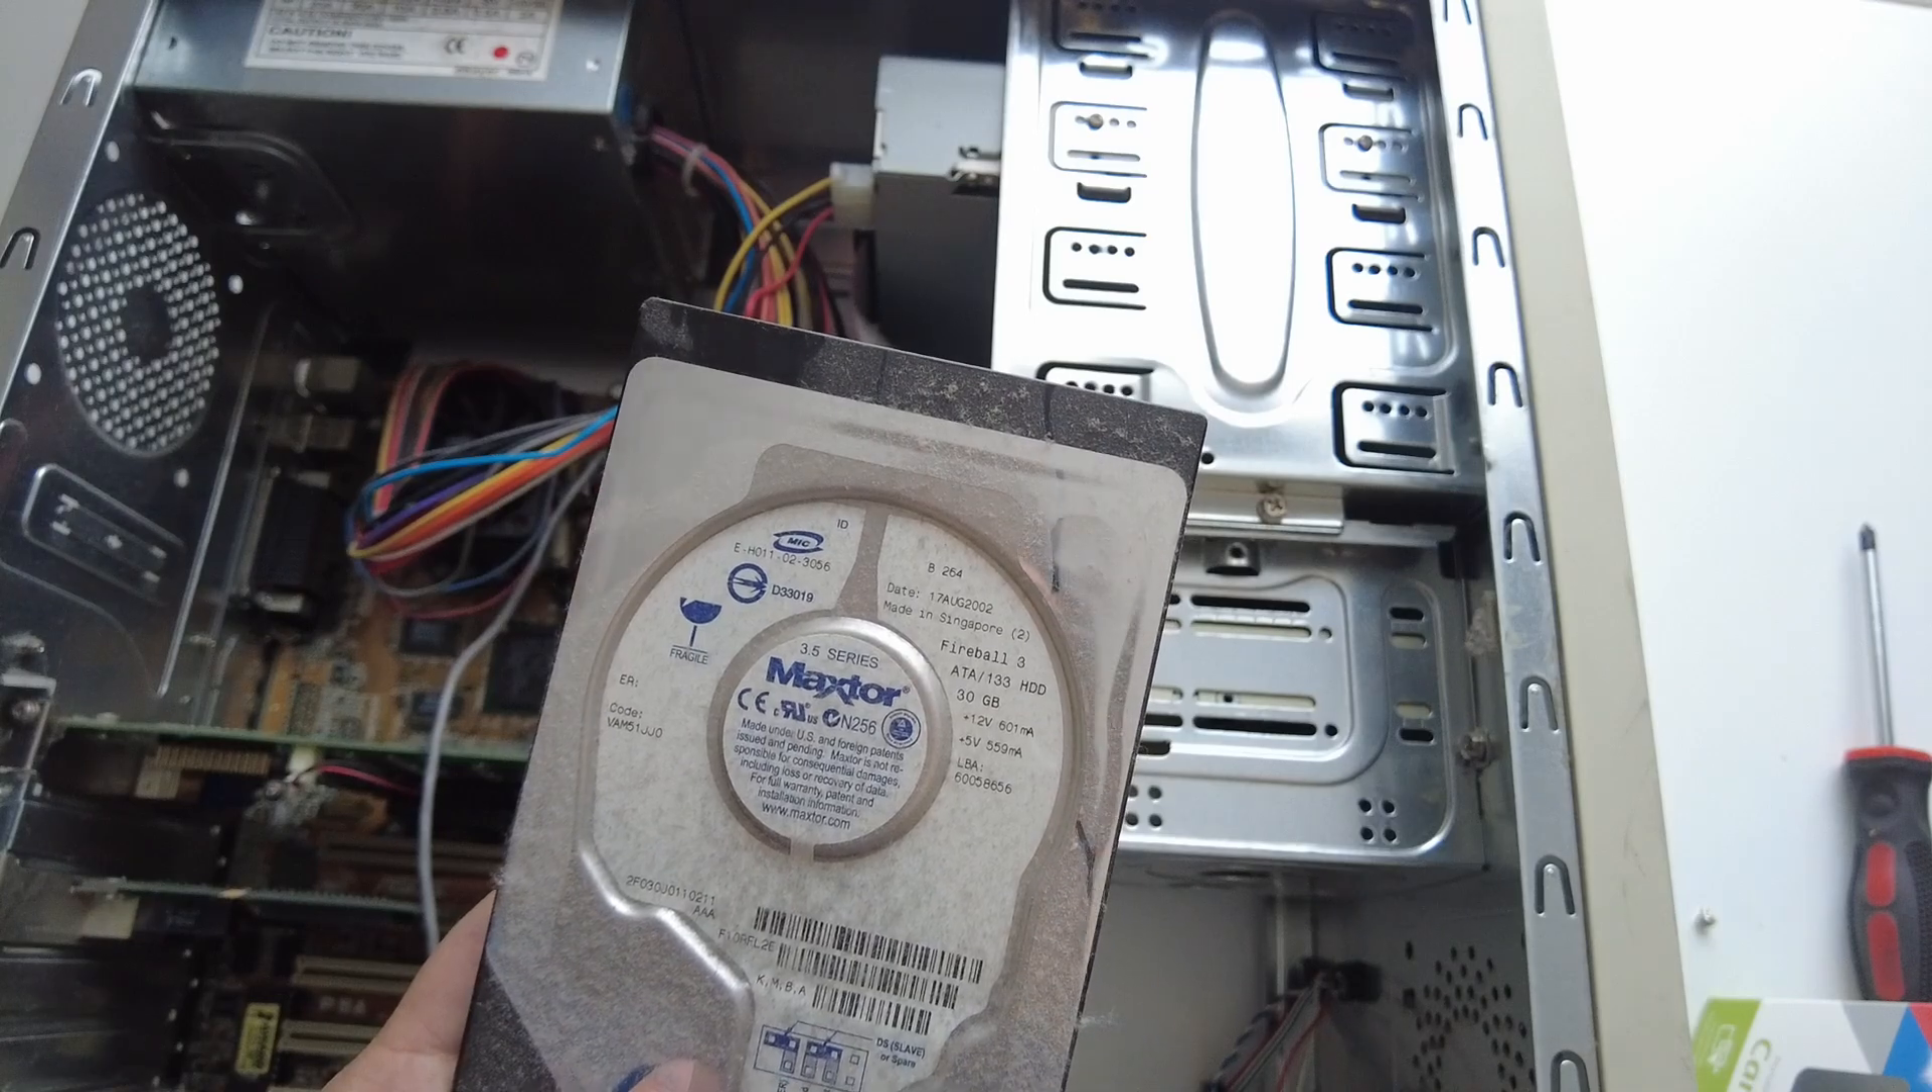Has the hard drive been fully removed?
Yes.